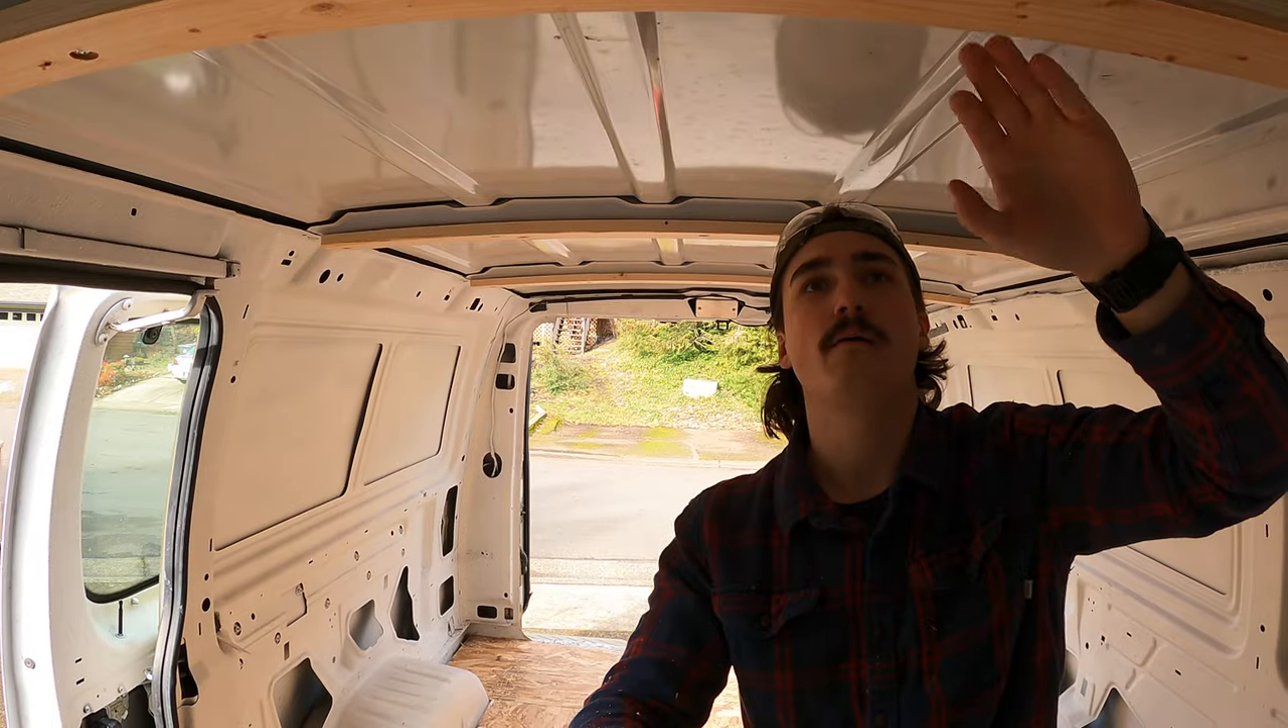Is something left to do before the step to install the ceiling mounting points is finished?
No.